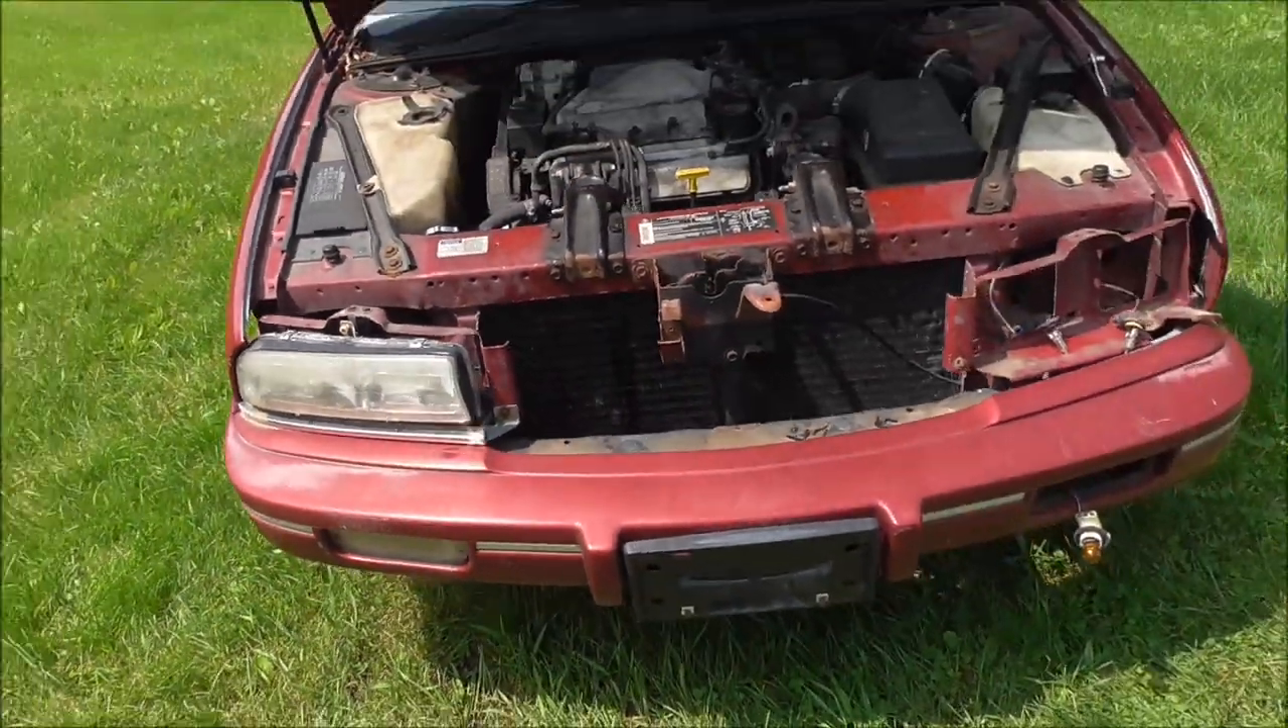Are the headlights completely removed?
No.